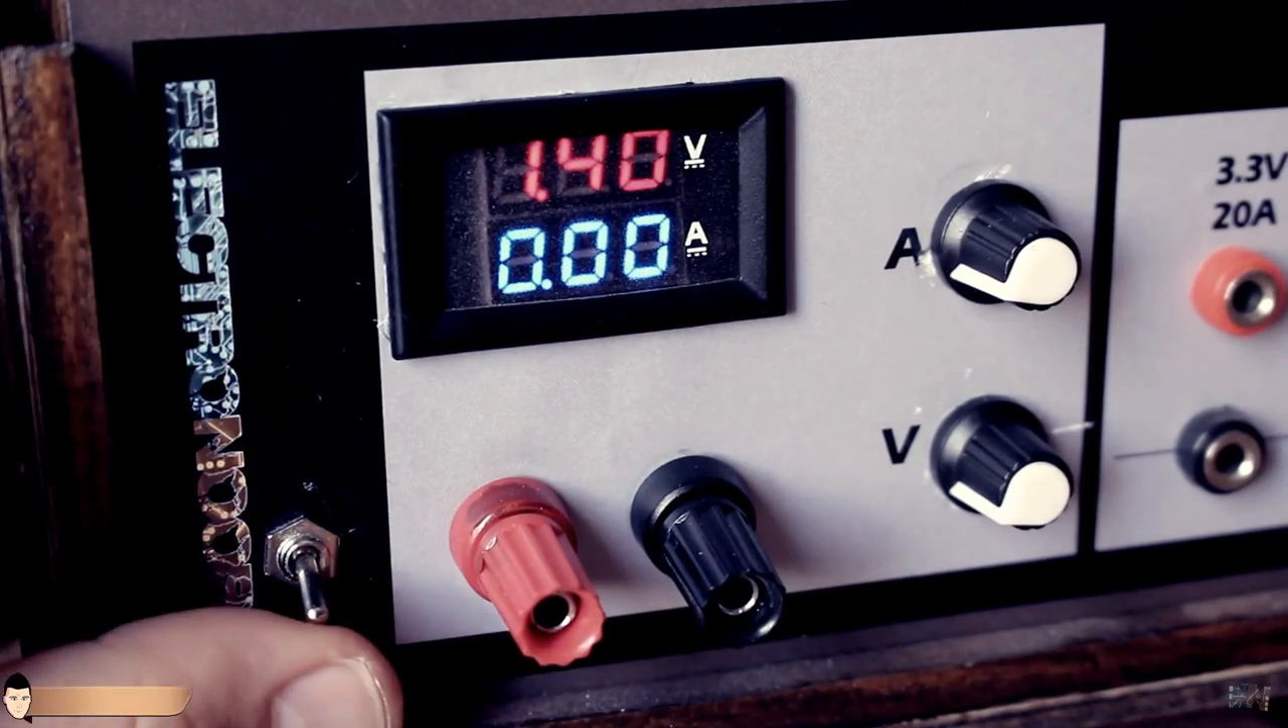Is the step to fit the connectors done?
Yes.